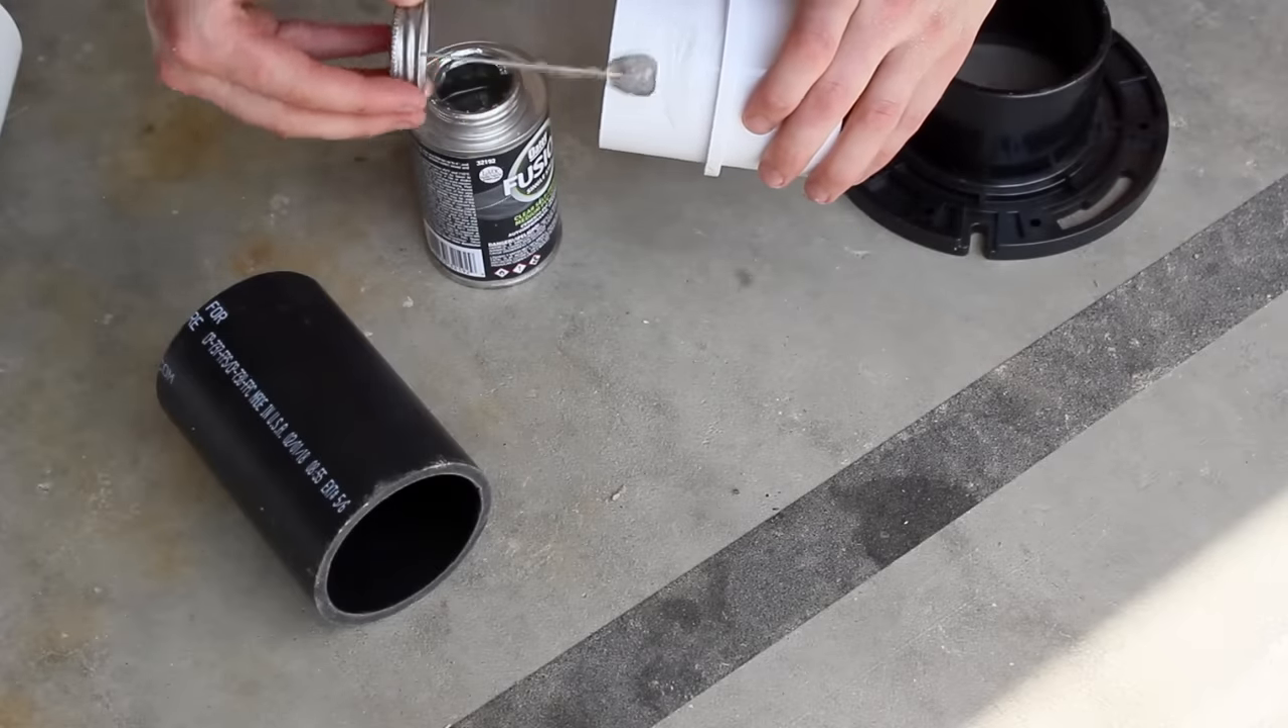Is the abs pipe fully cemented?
No.